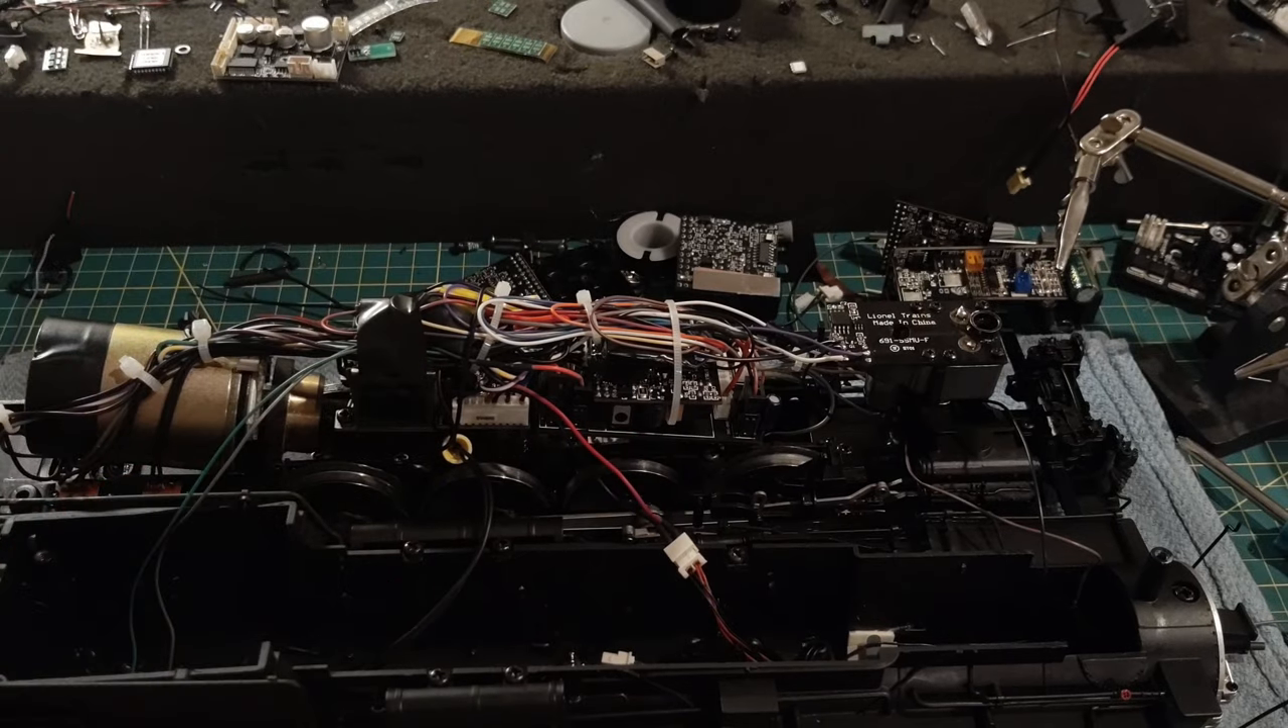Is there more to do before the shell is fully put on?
Yes.